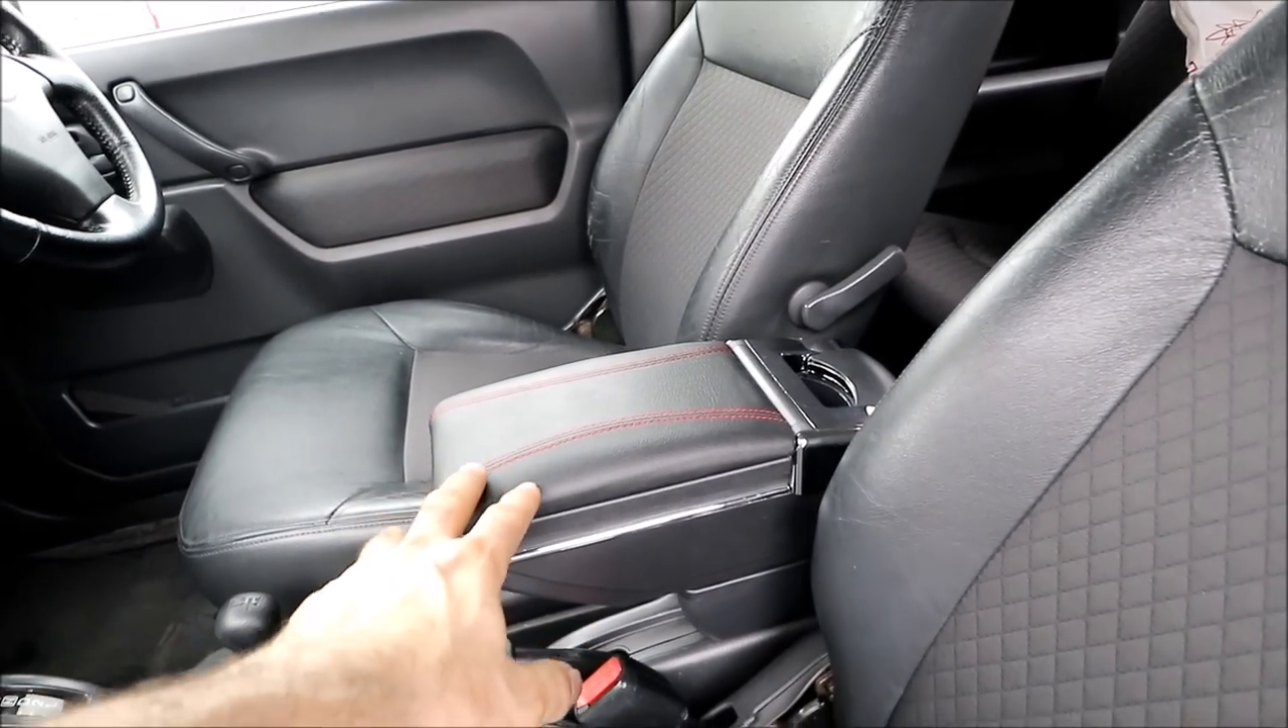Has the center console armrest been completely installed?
Yes.